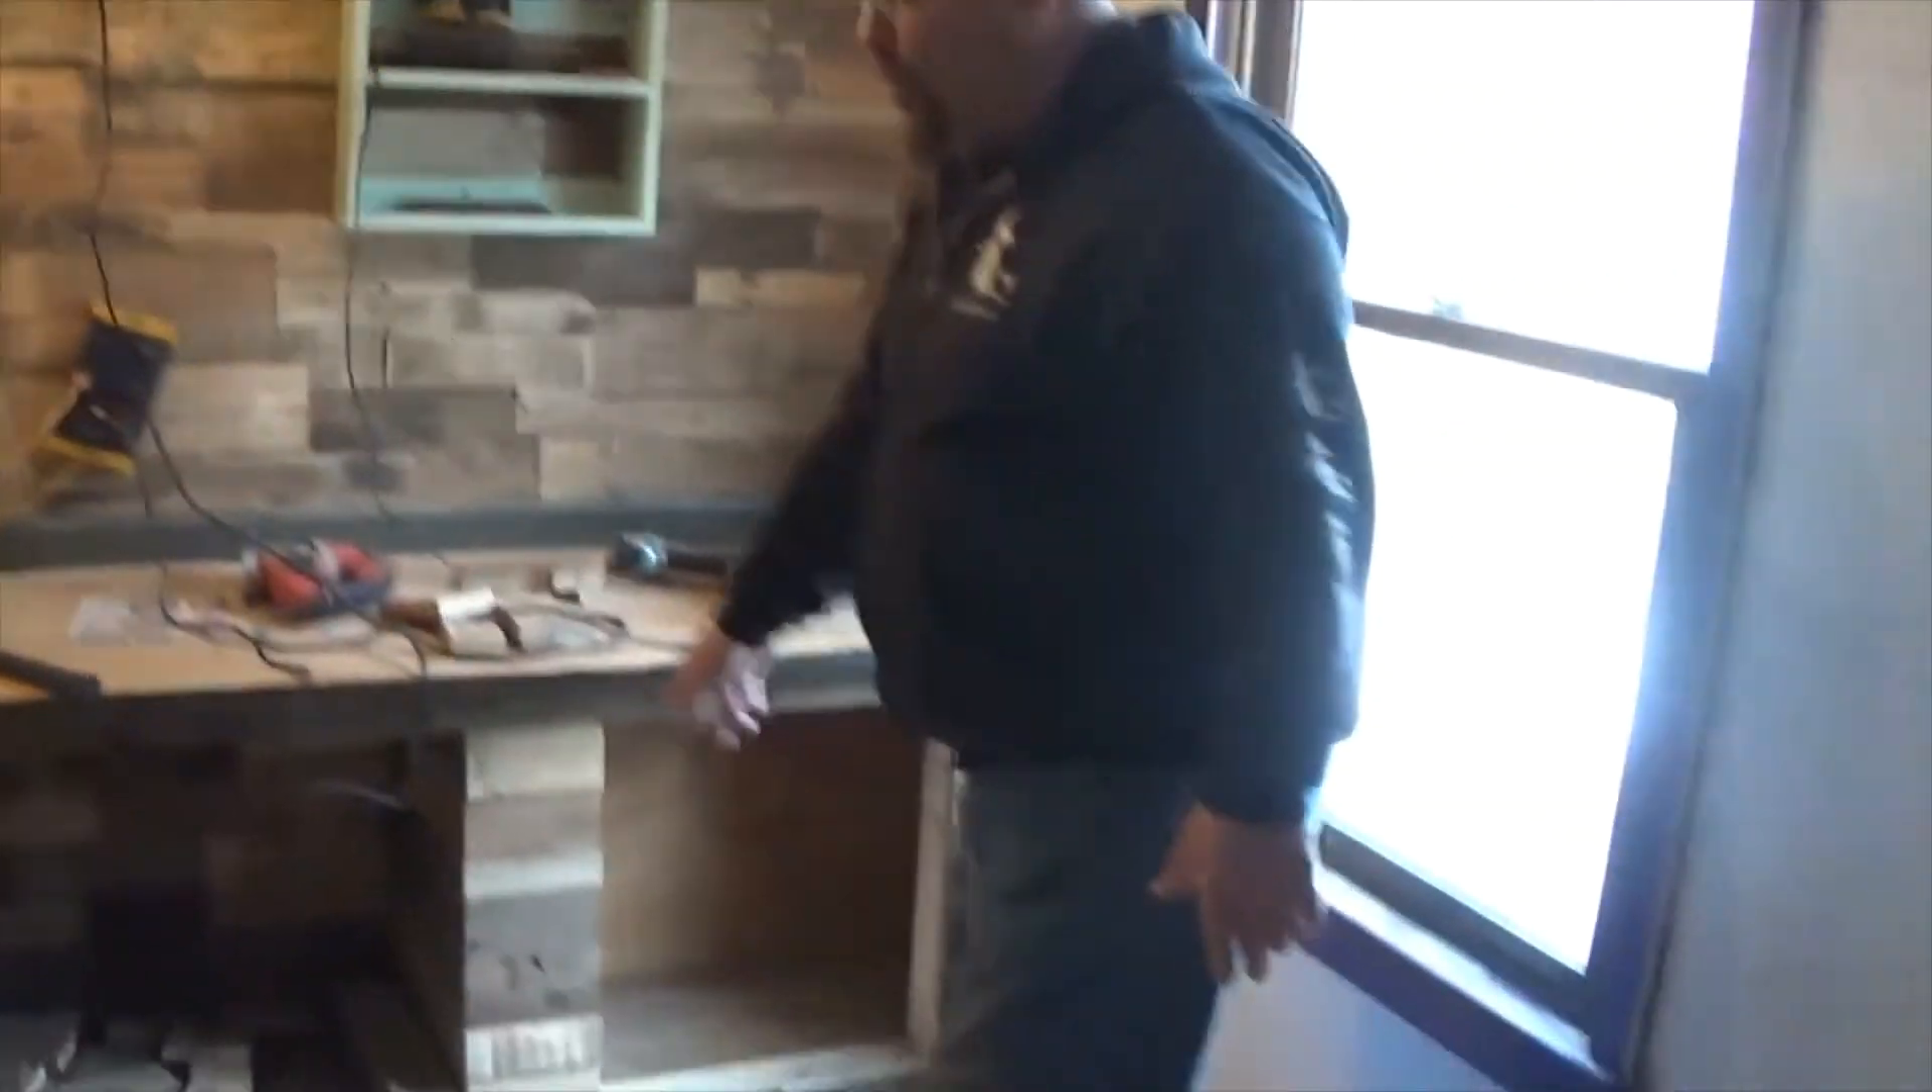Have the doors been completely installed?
No.